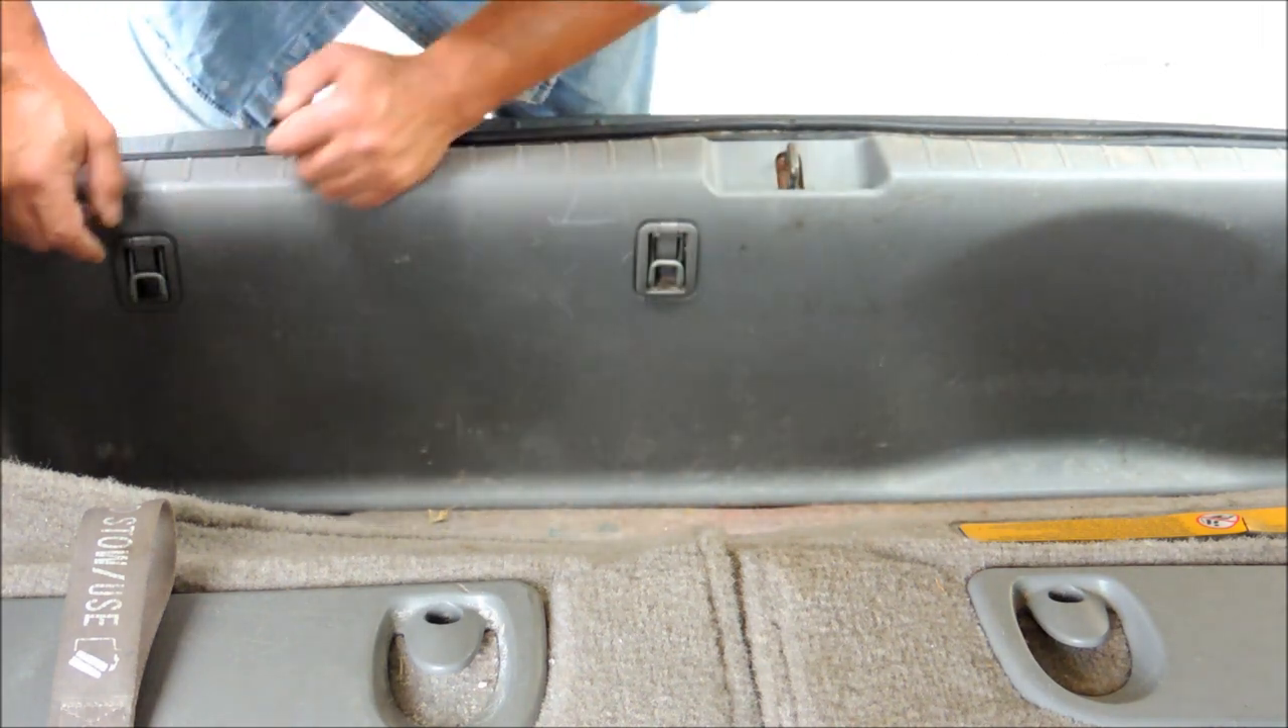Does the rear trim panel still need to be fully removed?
Yes.